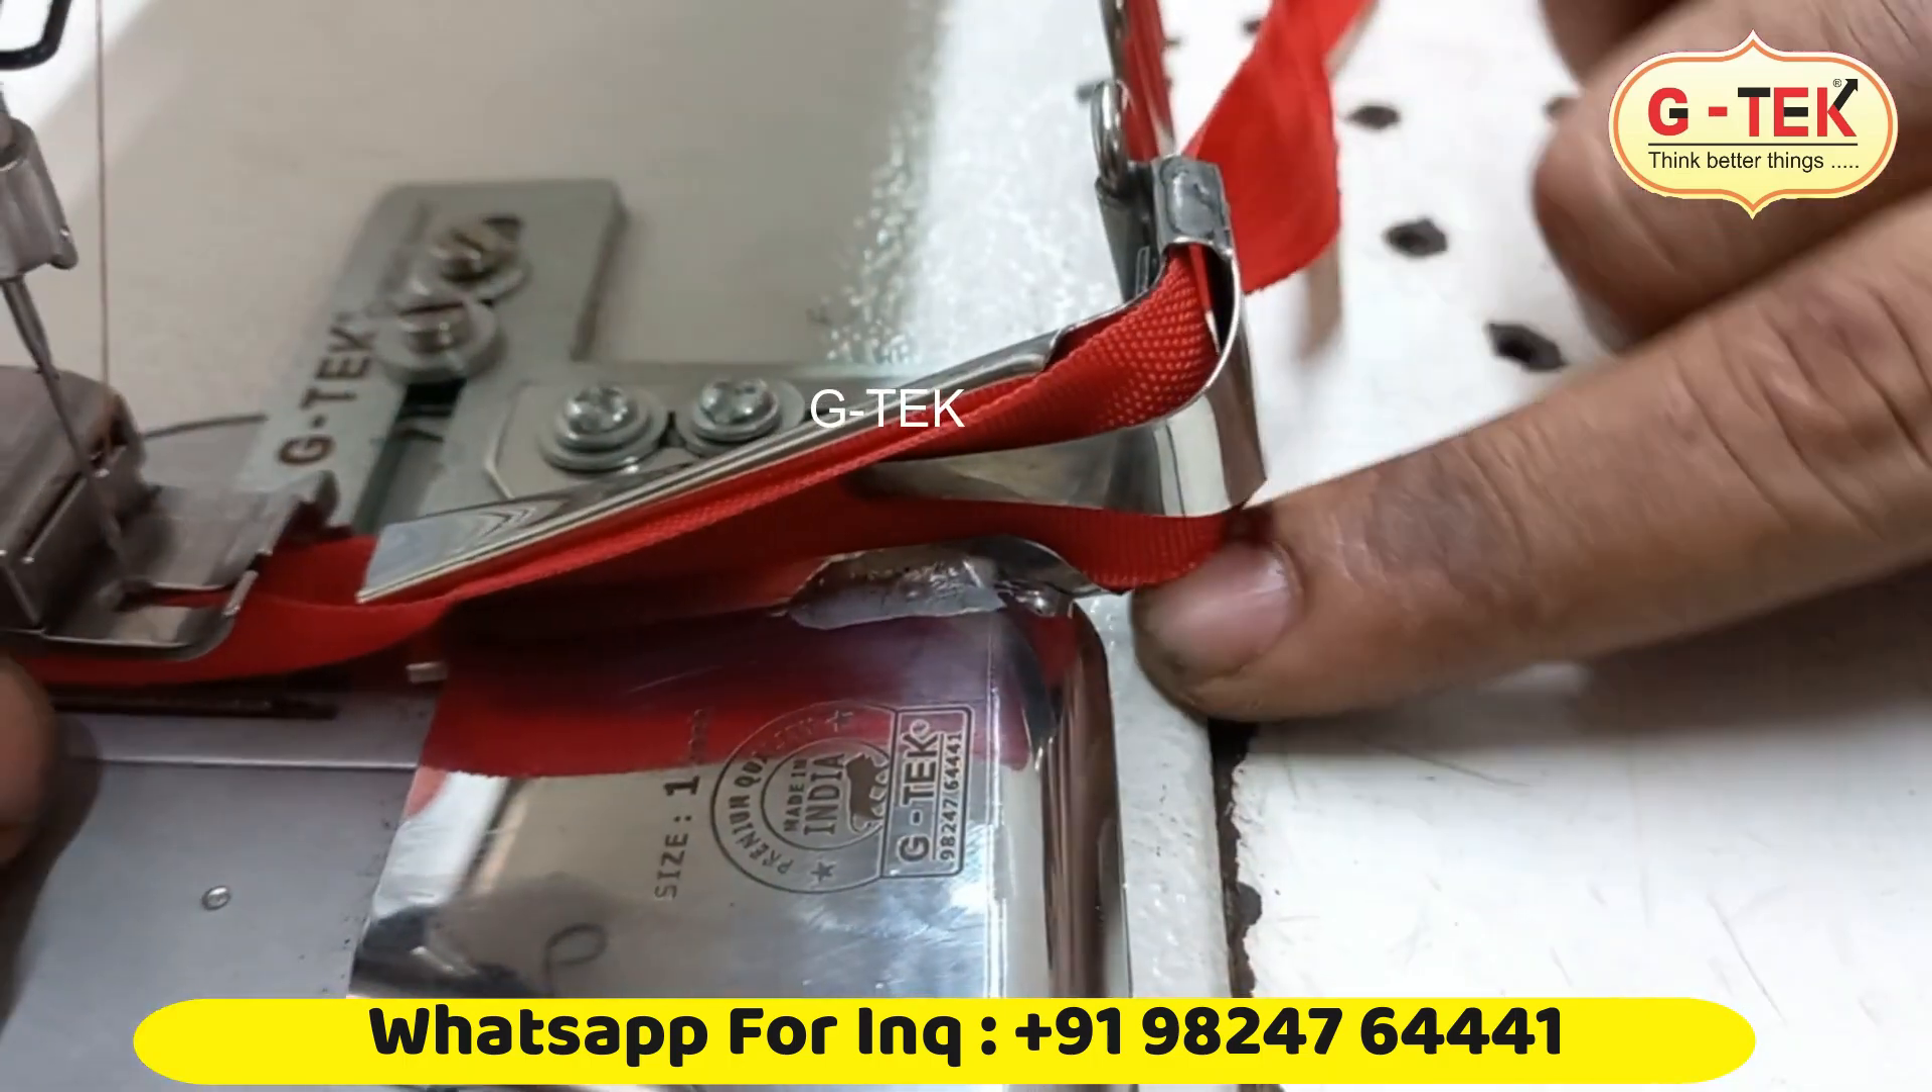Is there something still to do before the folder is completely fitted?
No.